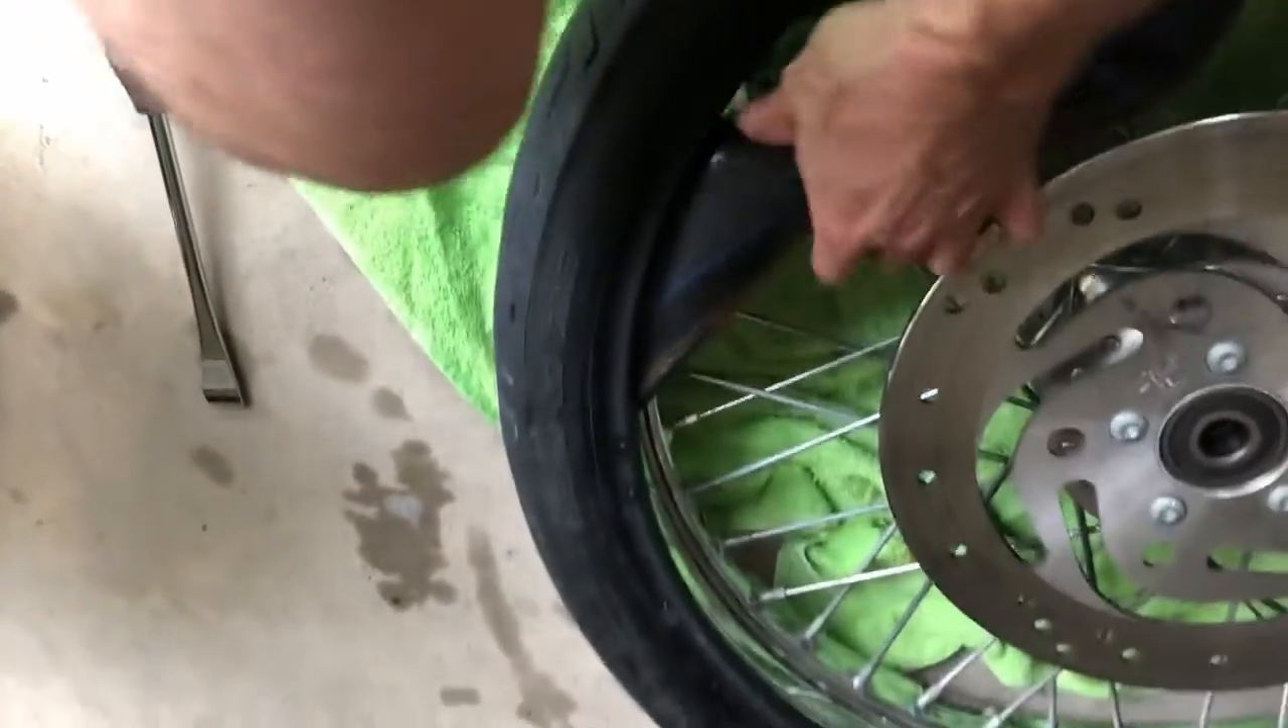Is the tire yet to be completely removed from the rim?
Yes.